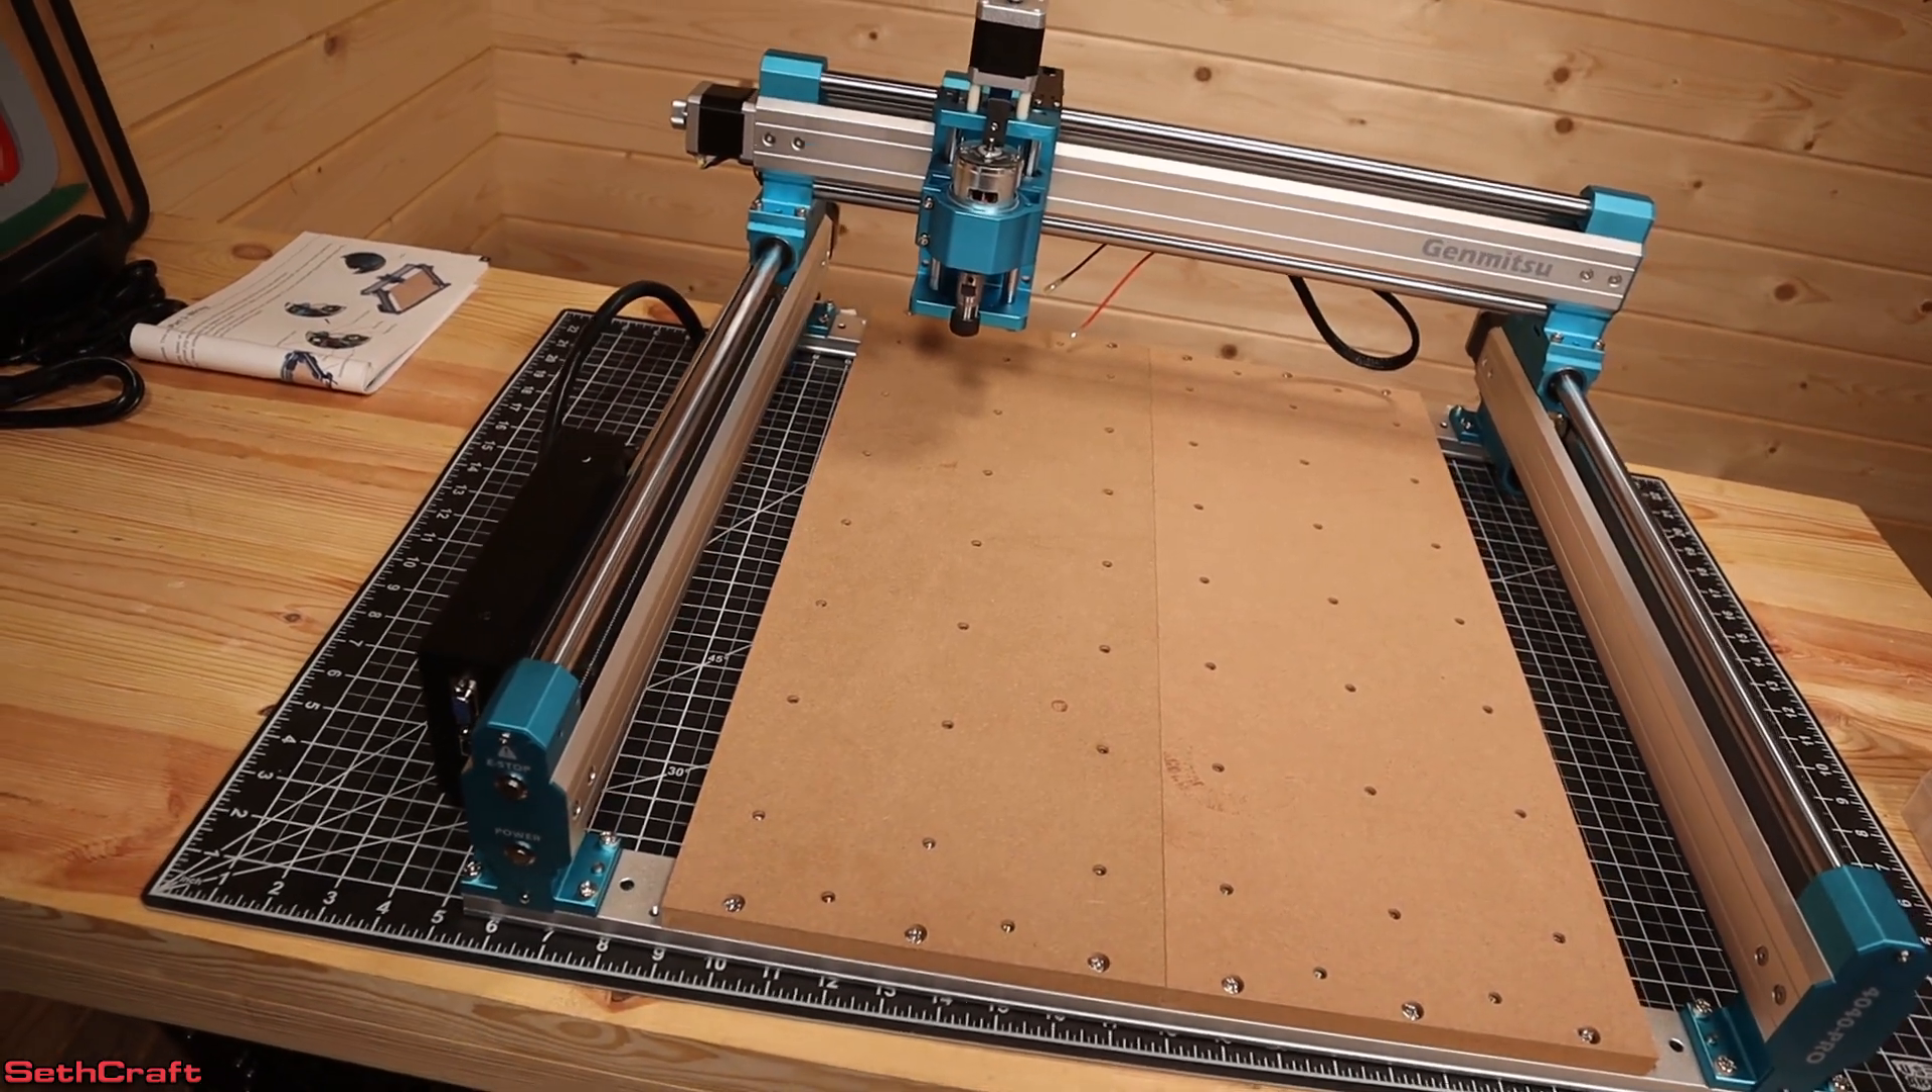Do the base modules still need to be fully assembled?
No.